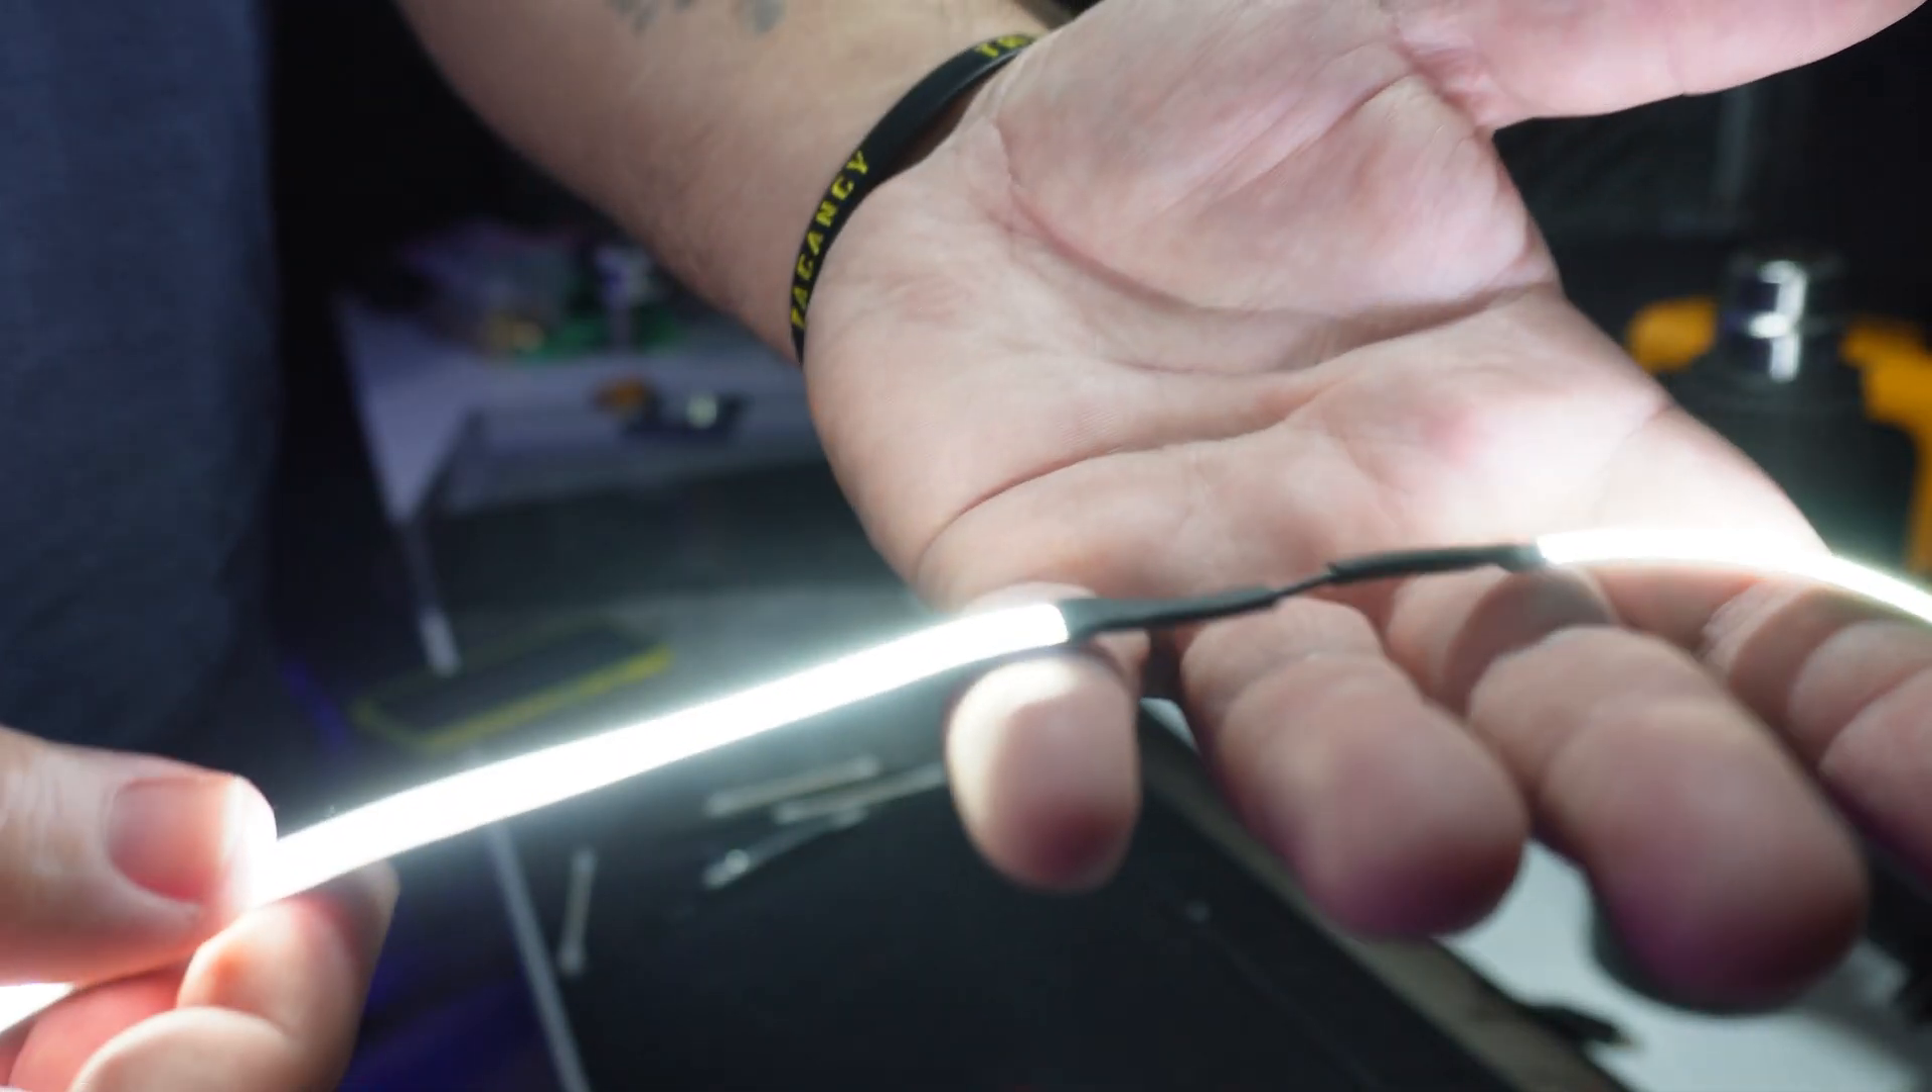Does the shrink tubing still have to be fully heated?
No.